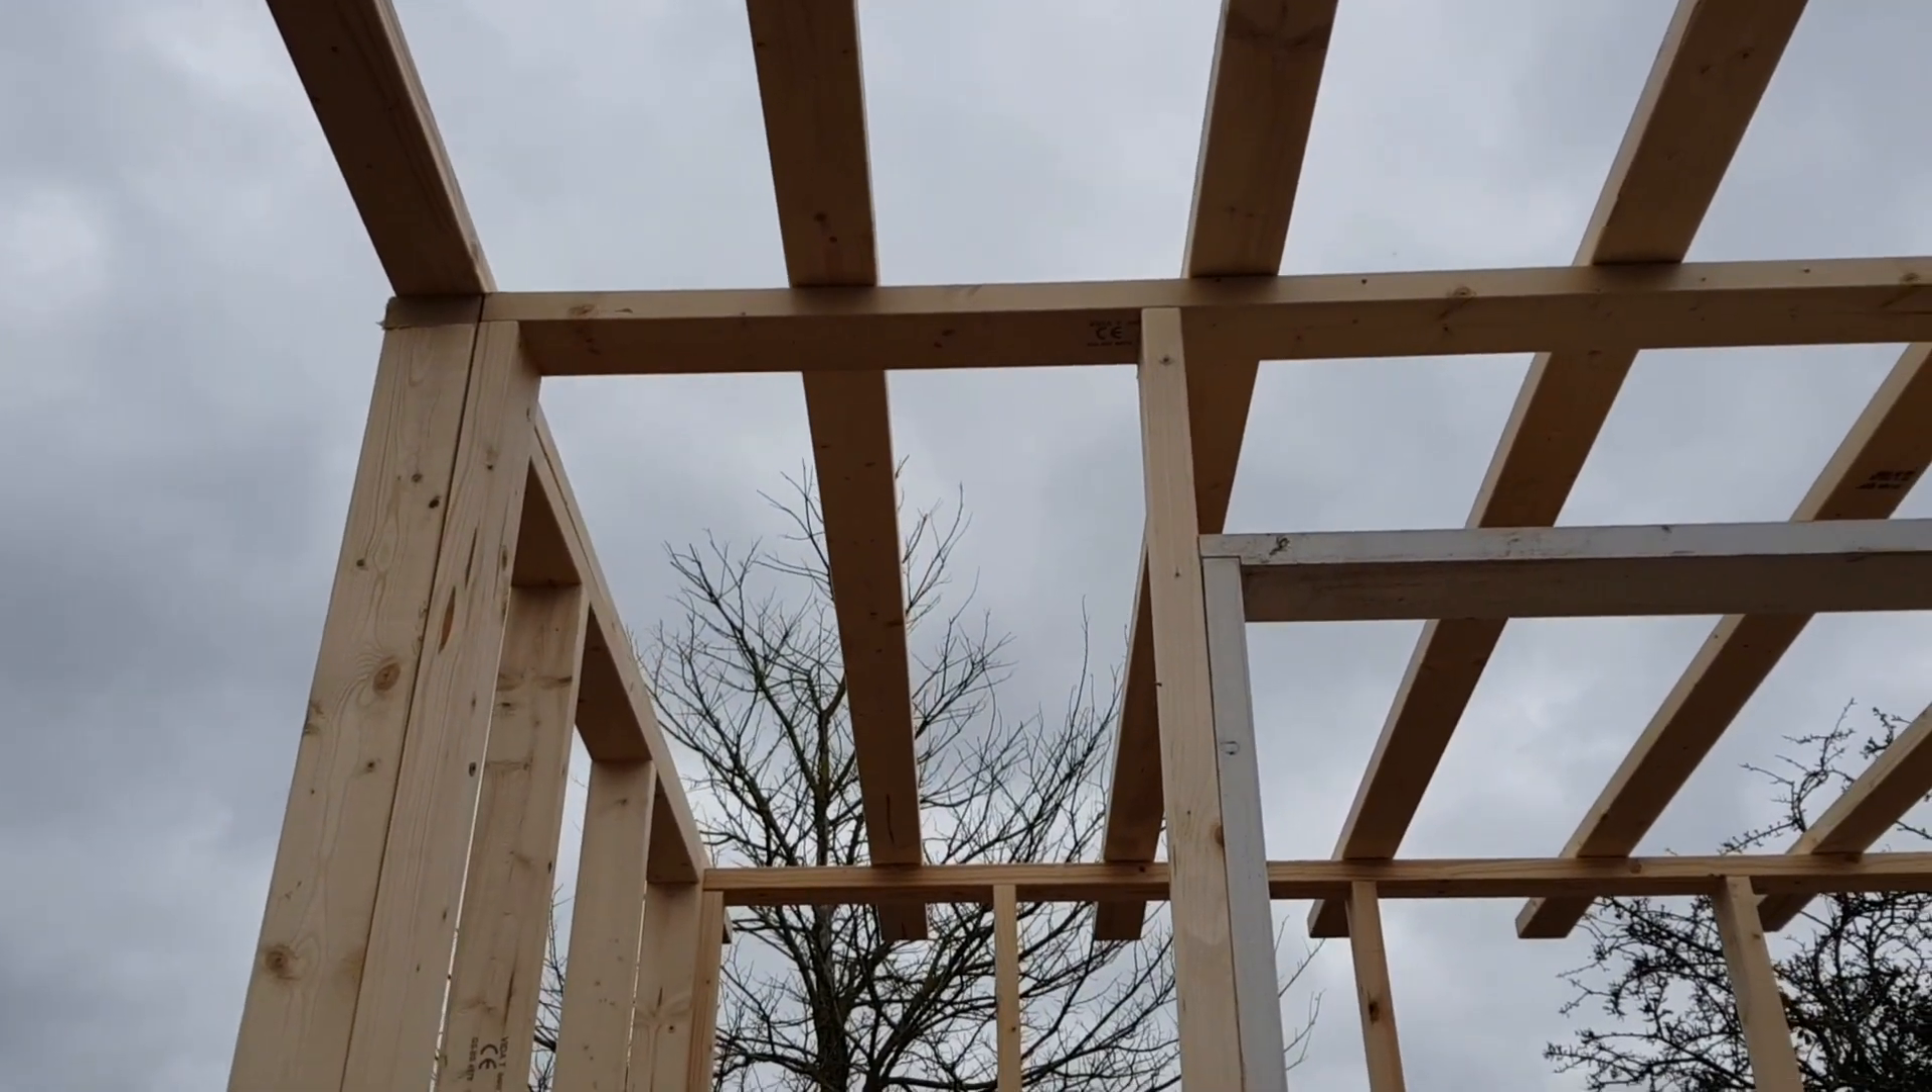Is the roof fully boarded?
No.